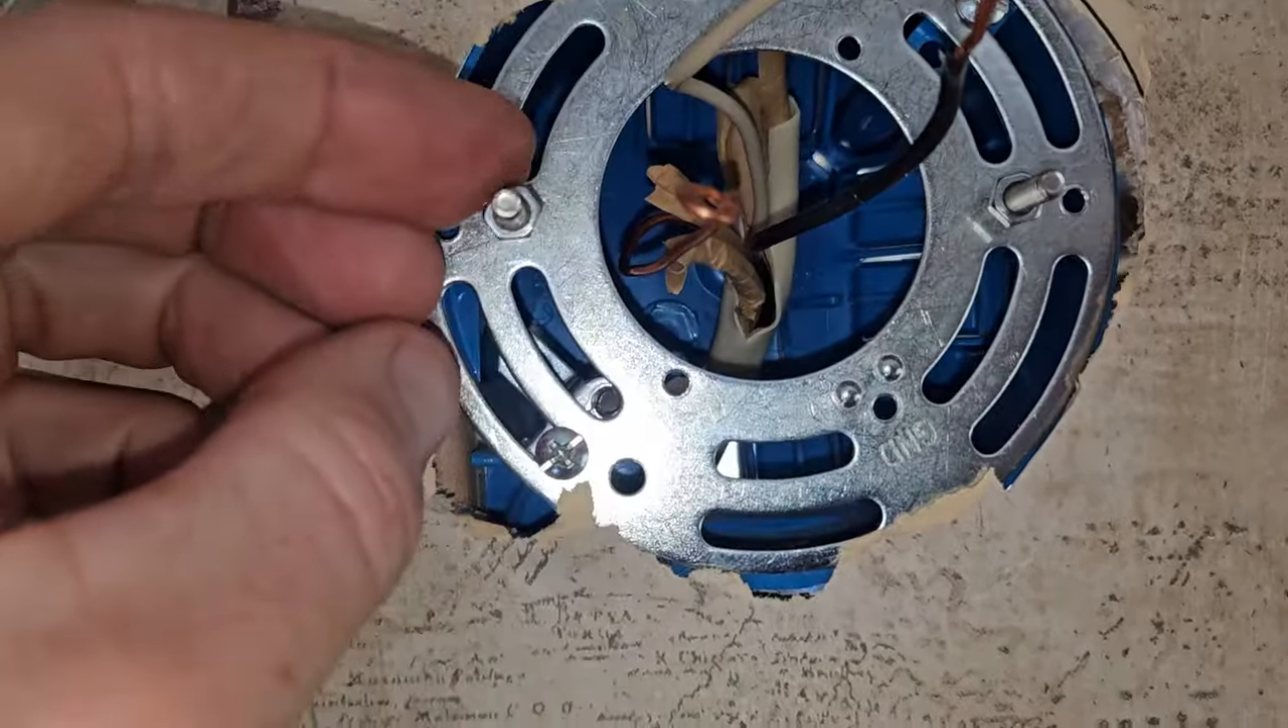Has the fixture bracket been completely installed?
Yes.